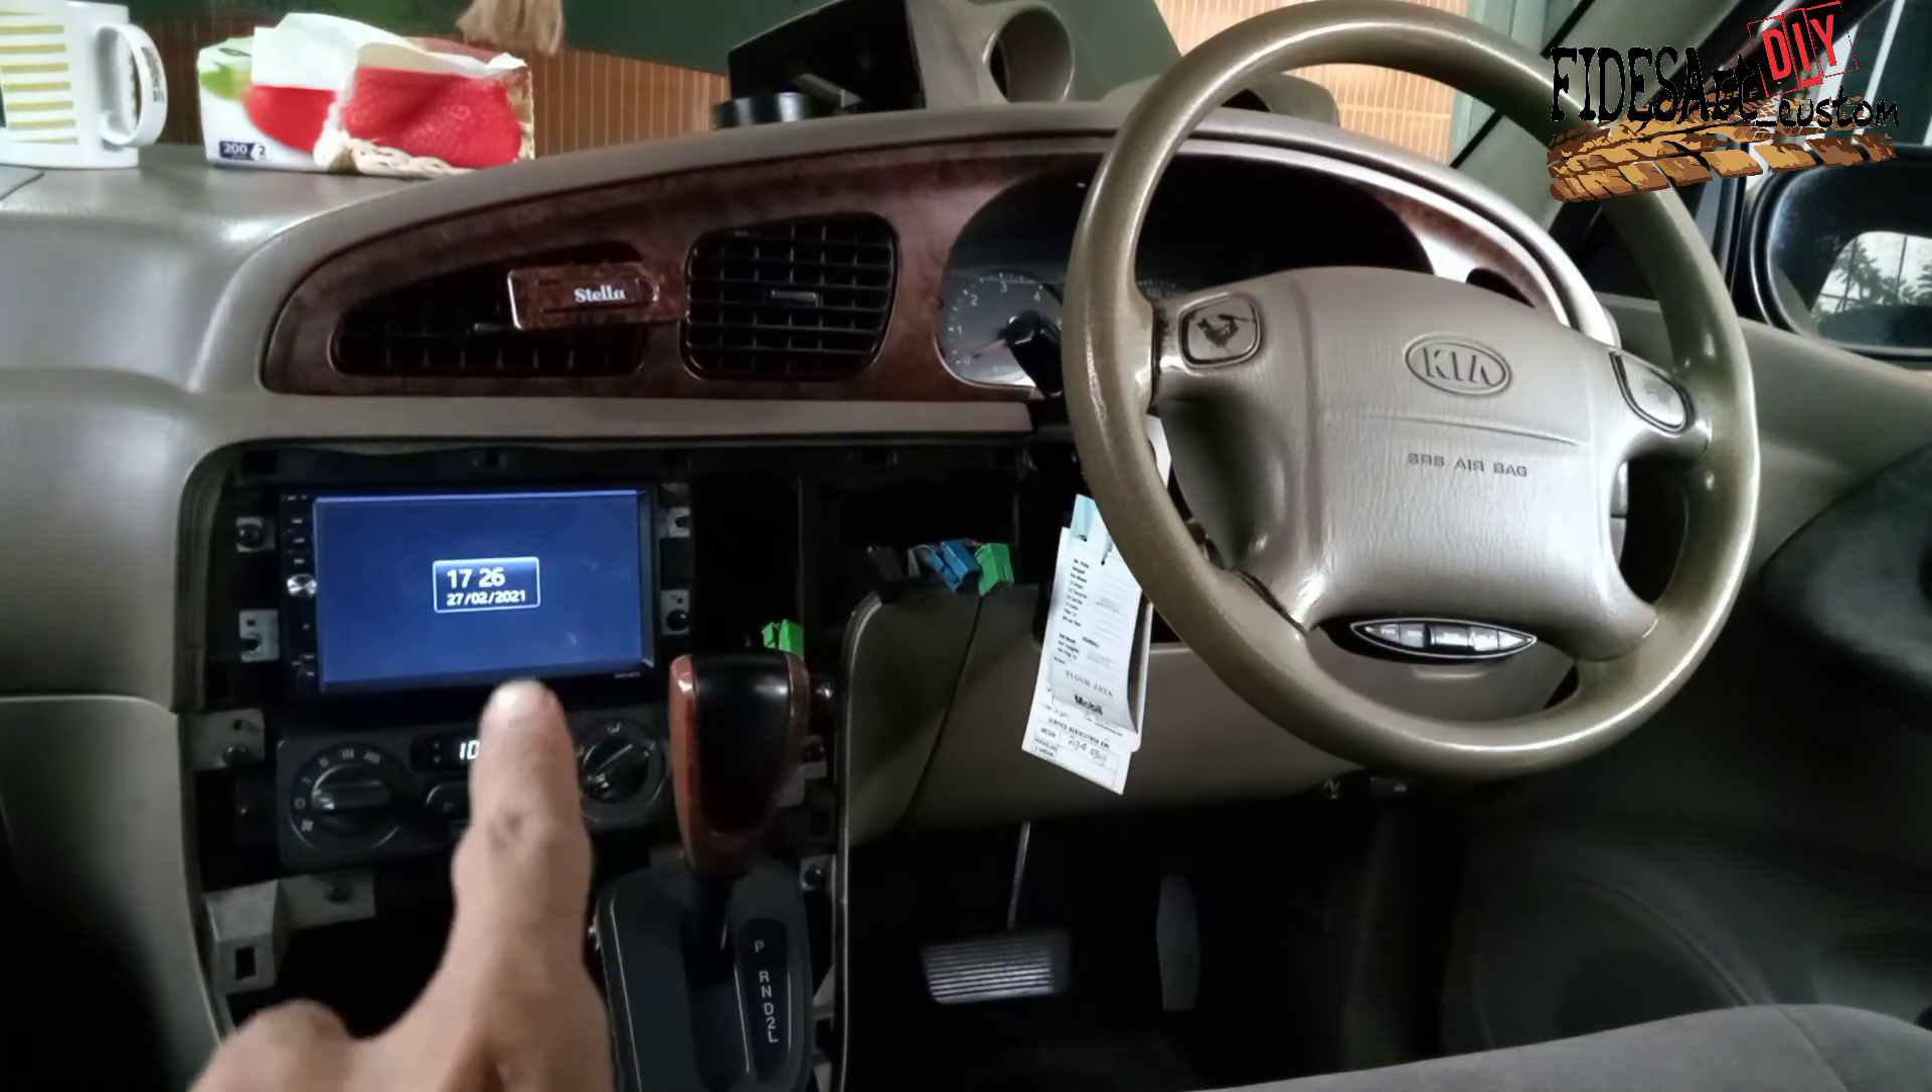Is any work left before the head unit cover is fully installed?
Yes.